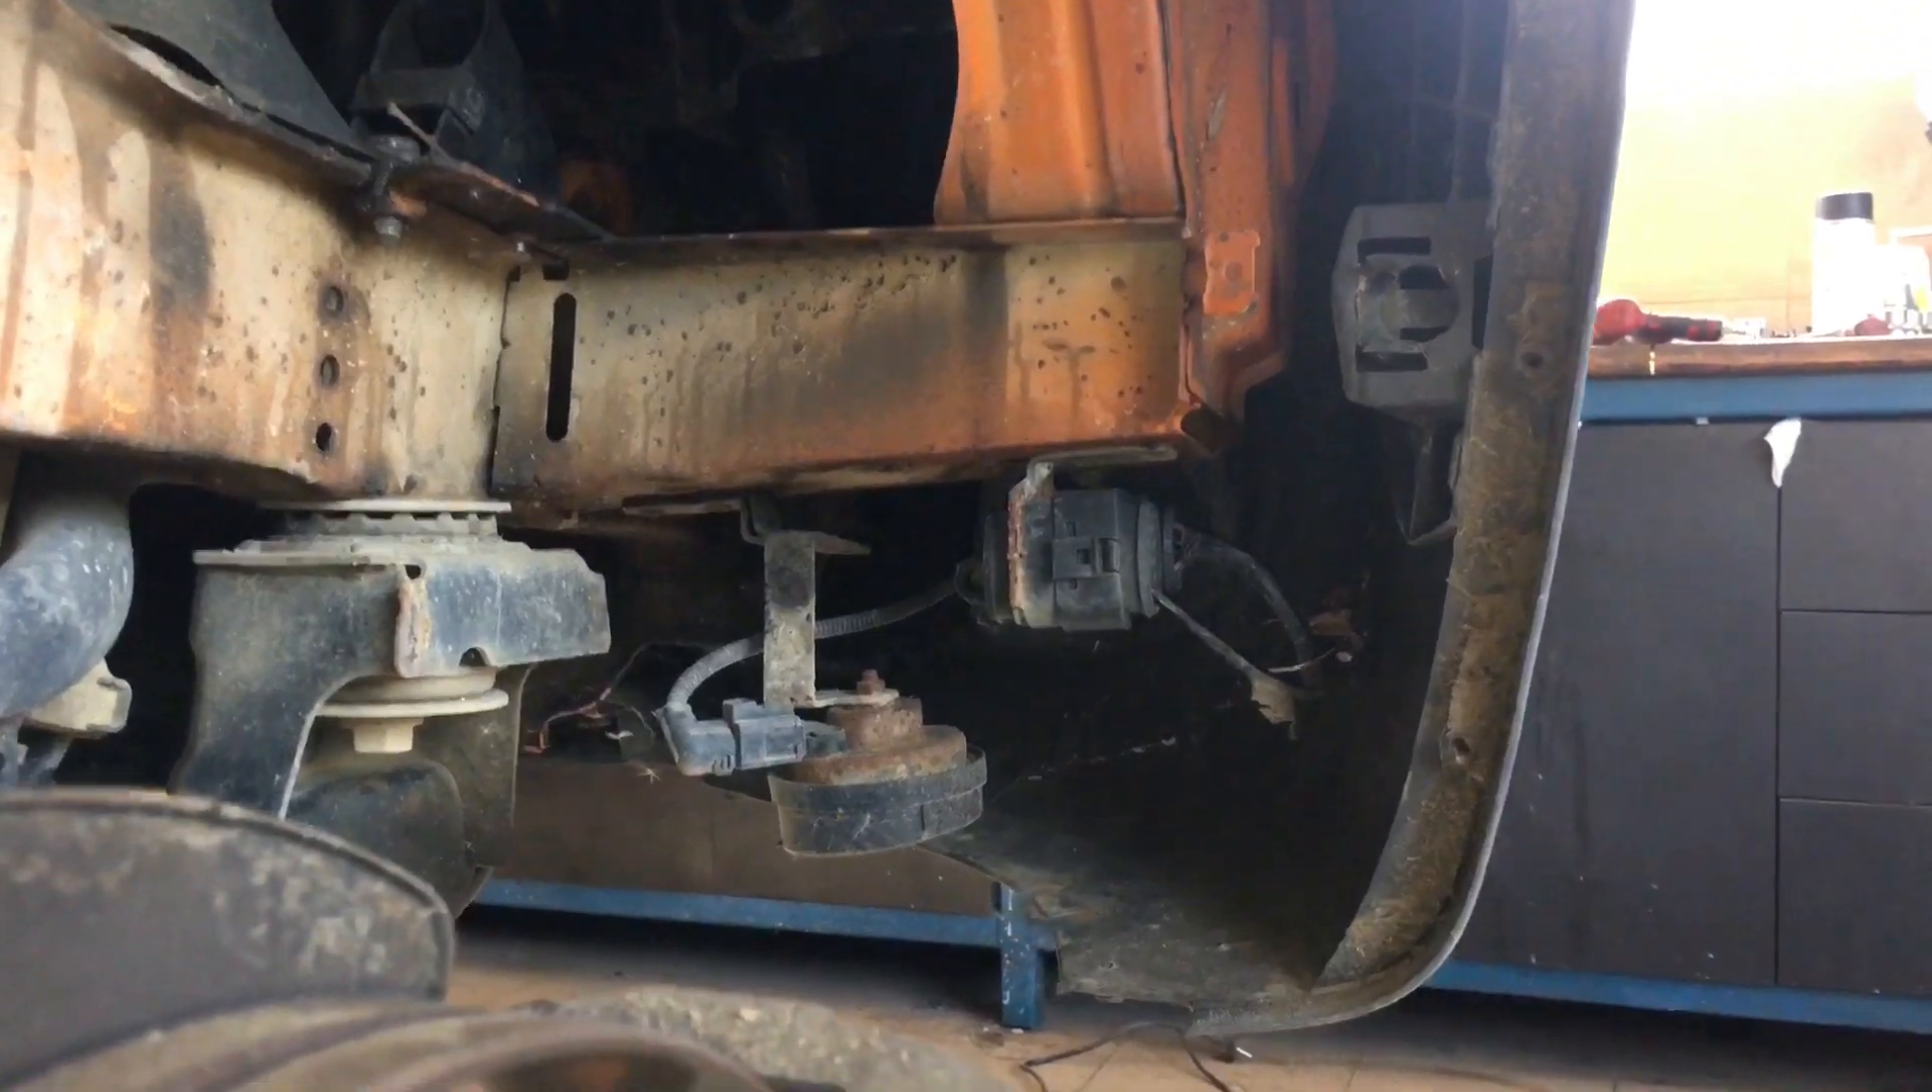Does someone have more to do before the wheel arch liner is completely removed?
No.